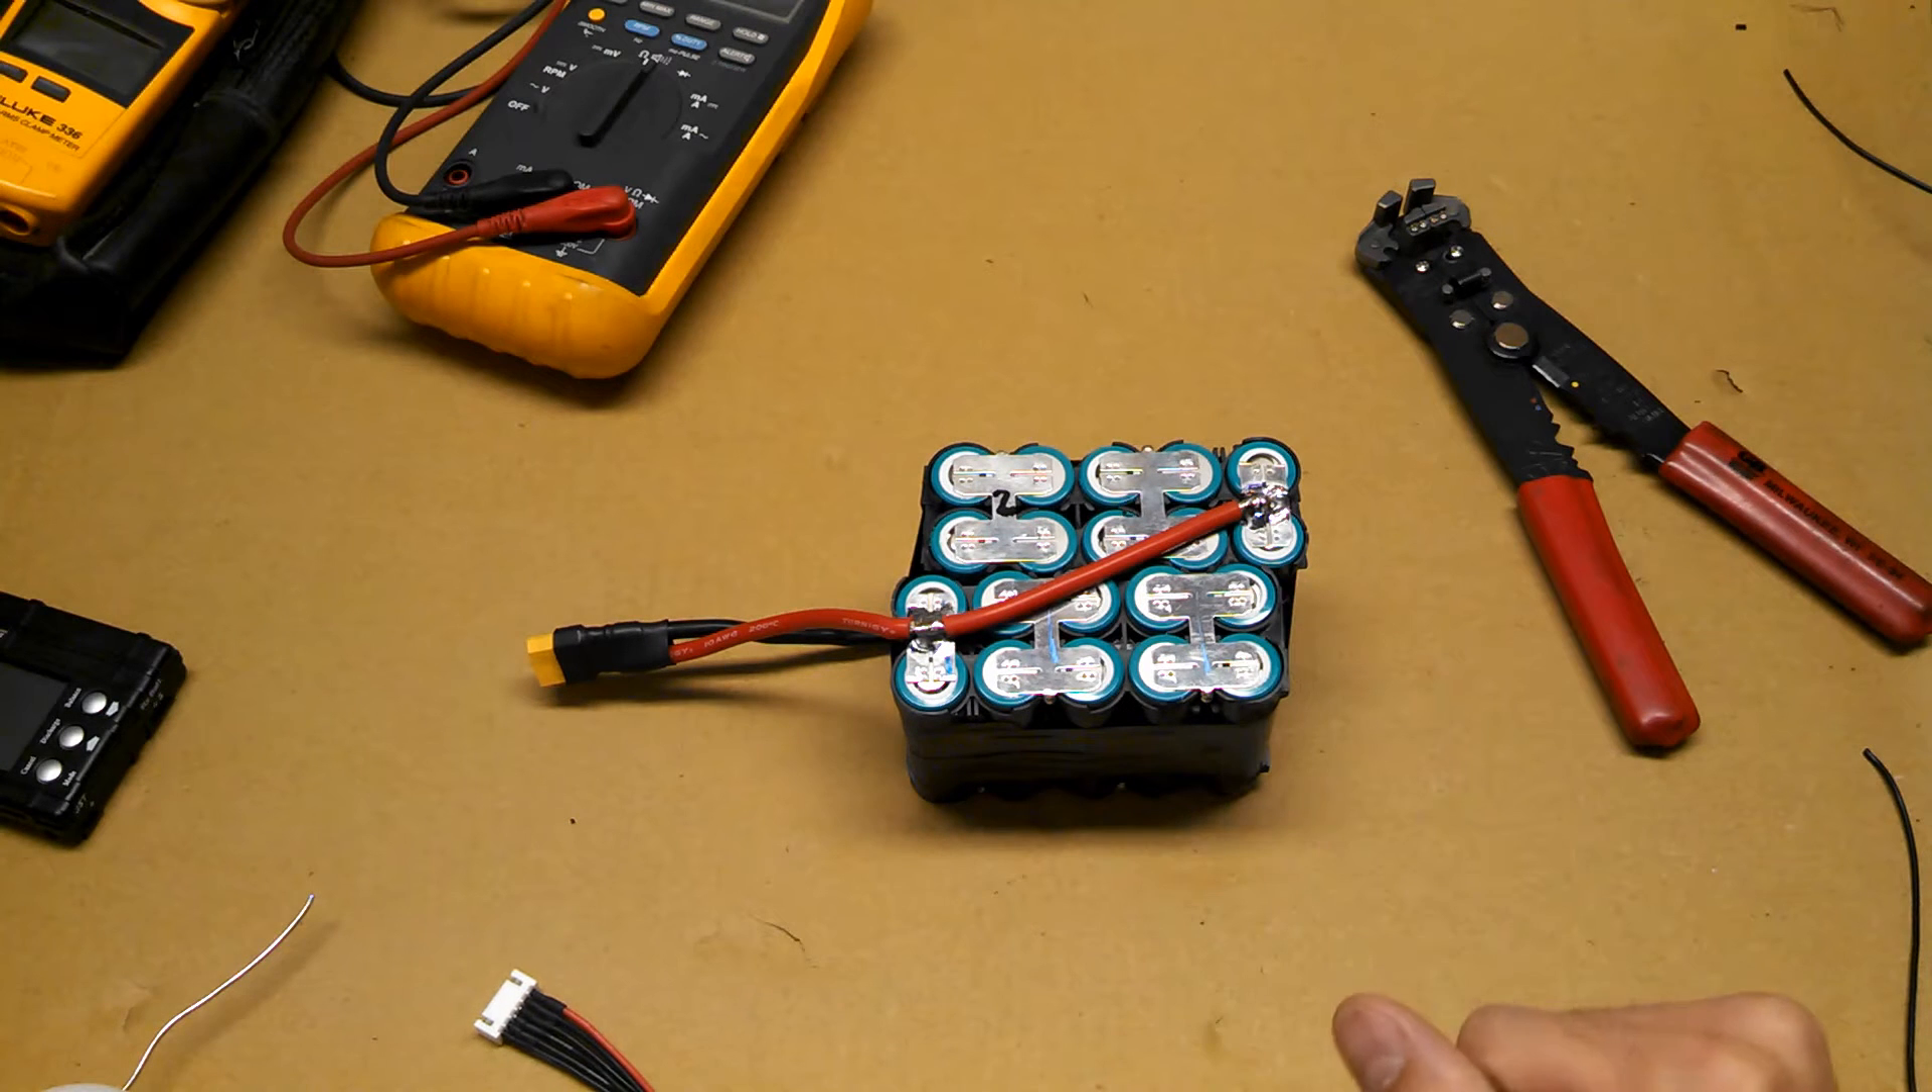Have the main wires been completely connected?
Yes.